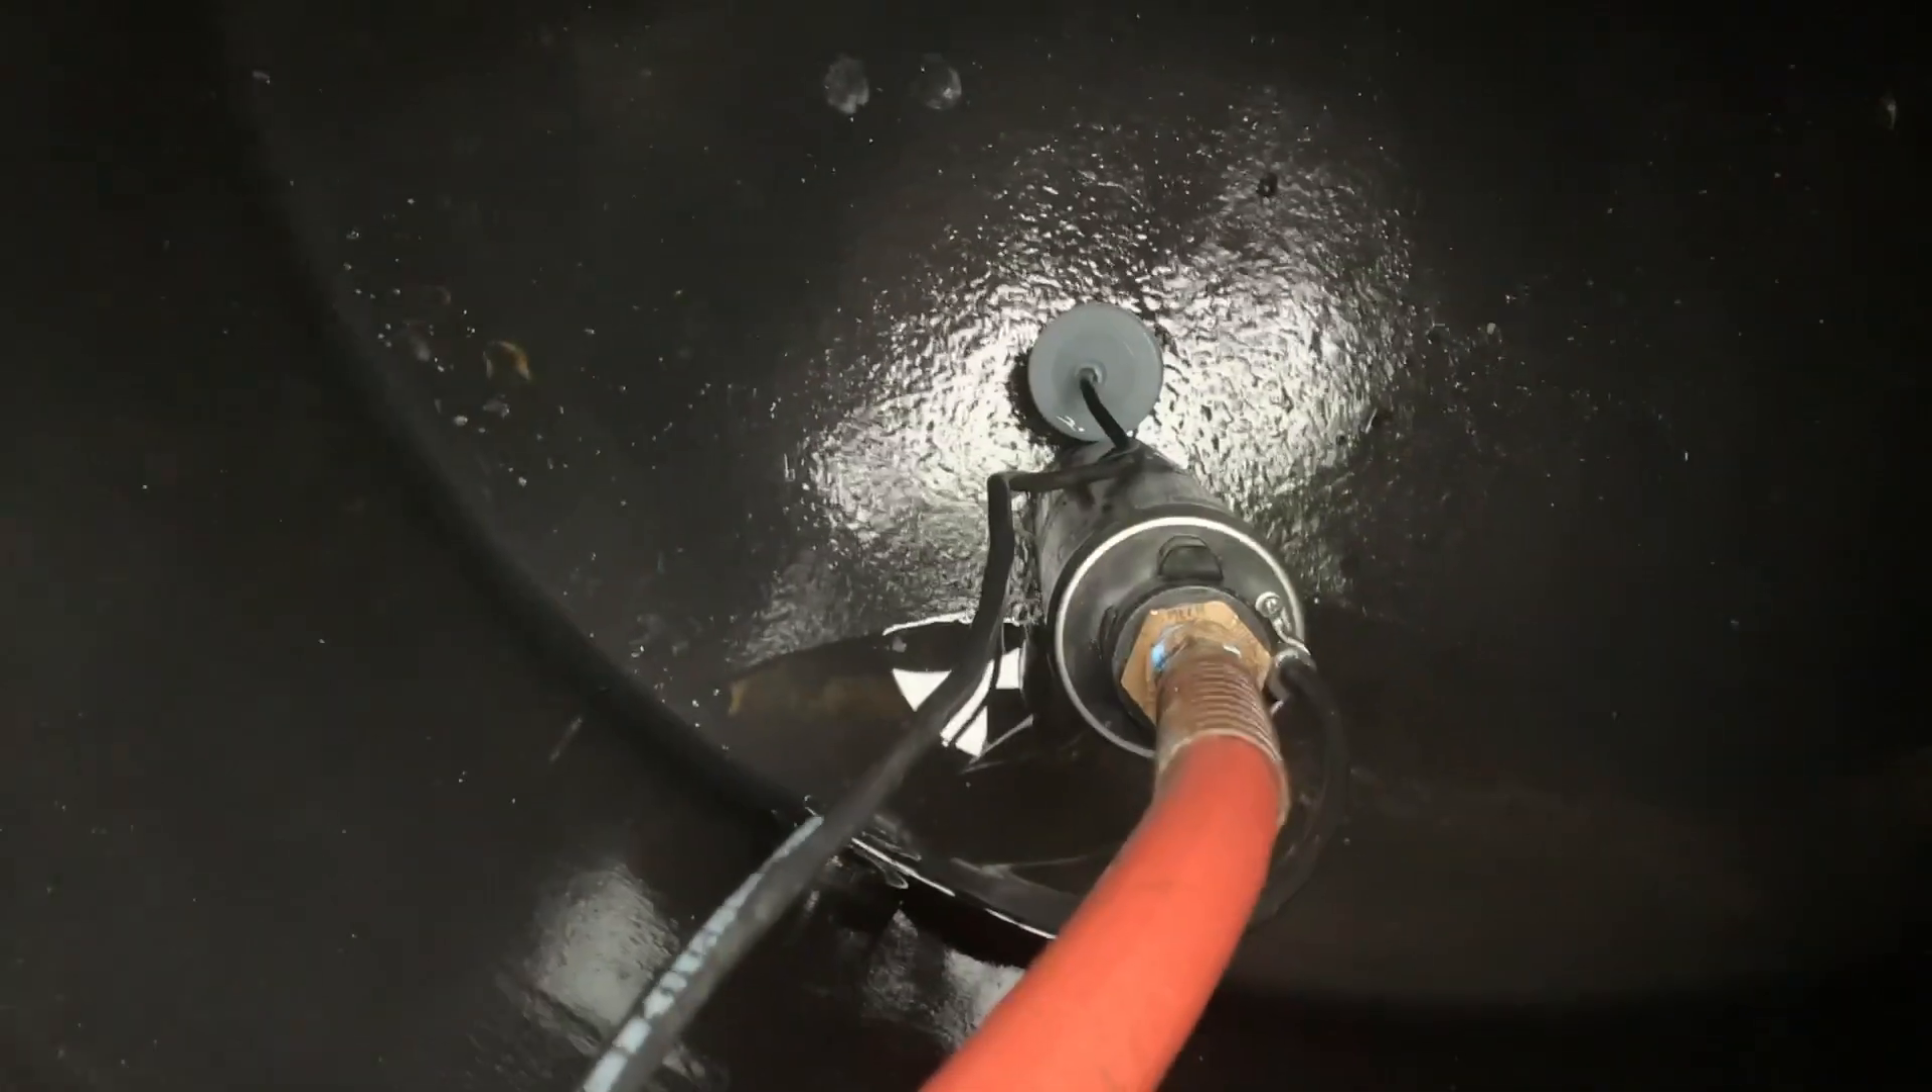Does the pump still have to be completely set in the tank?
No.